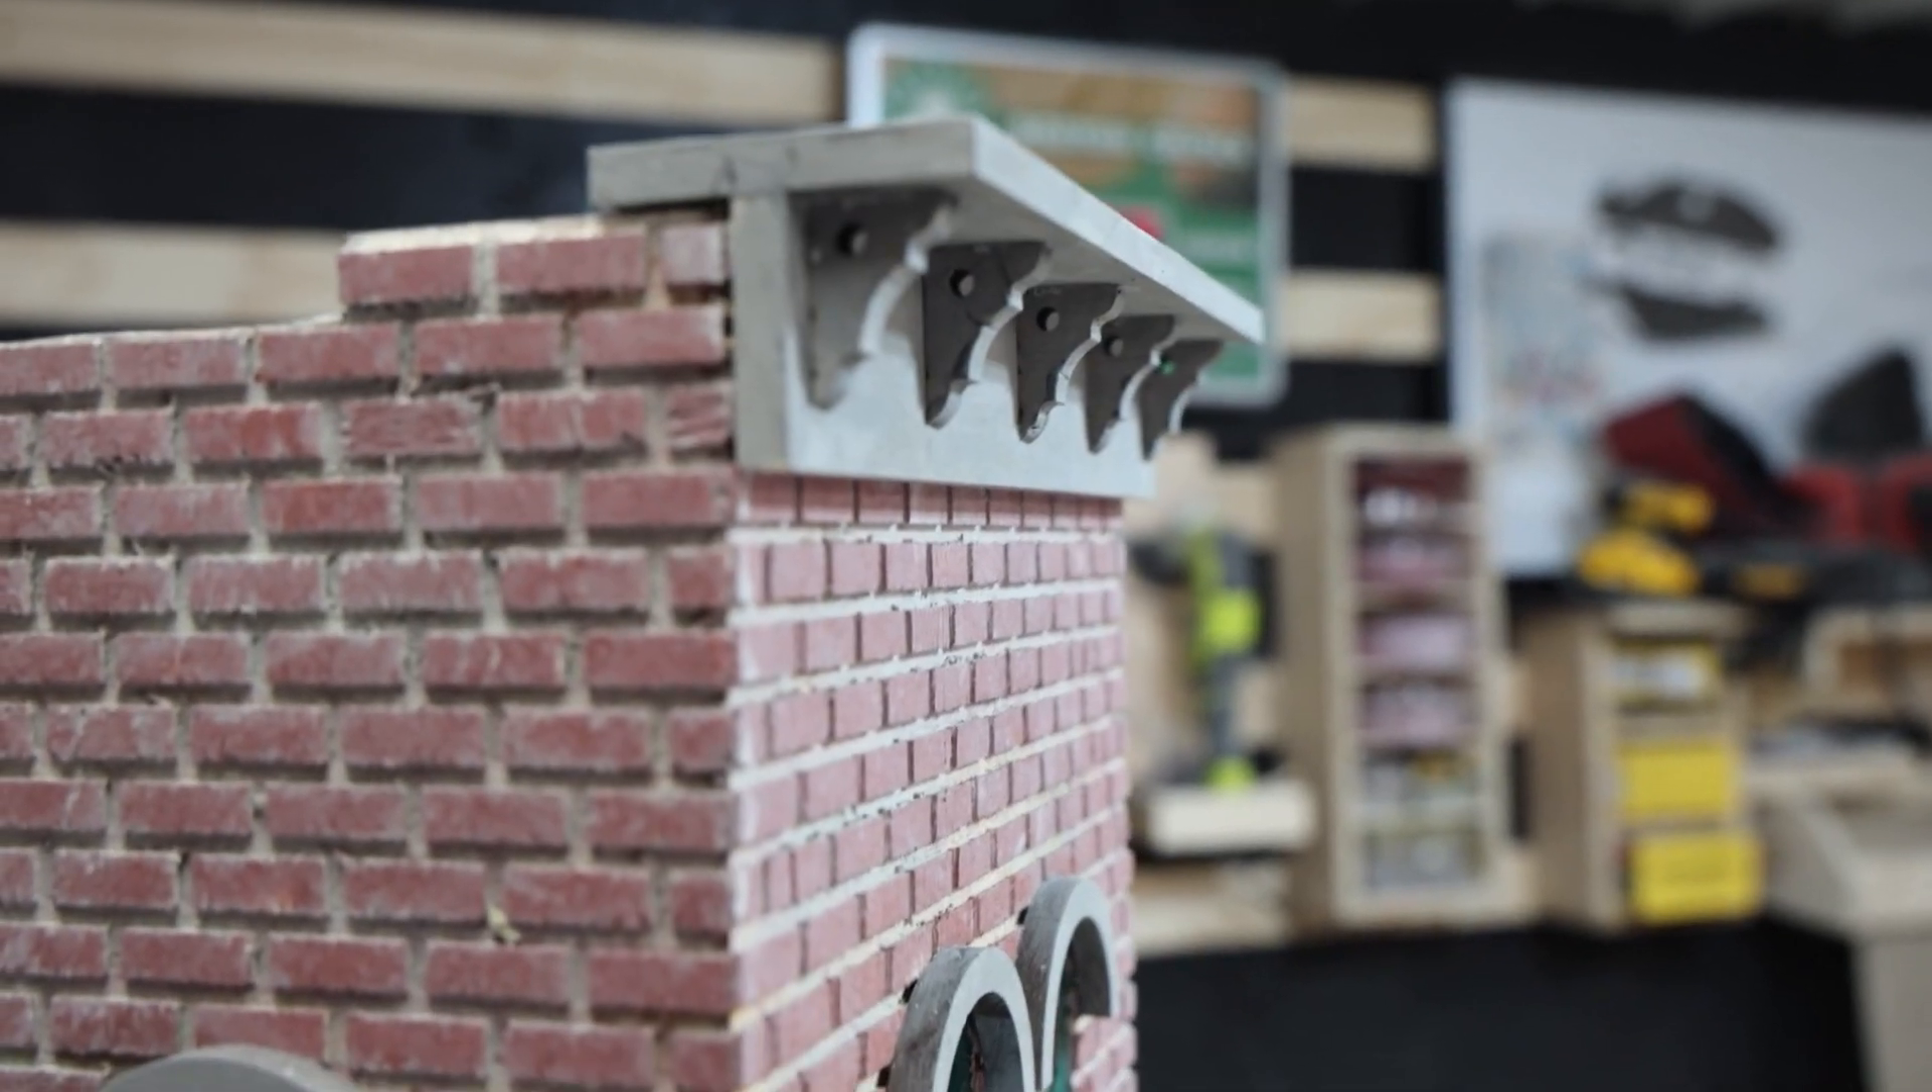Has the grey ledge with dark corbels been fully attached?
Yes.